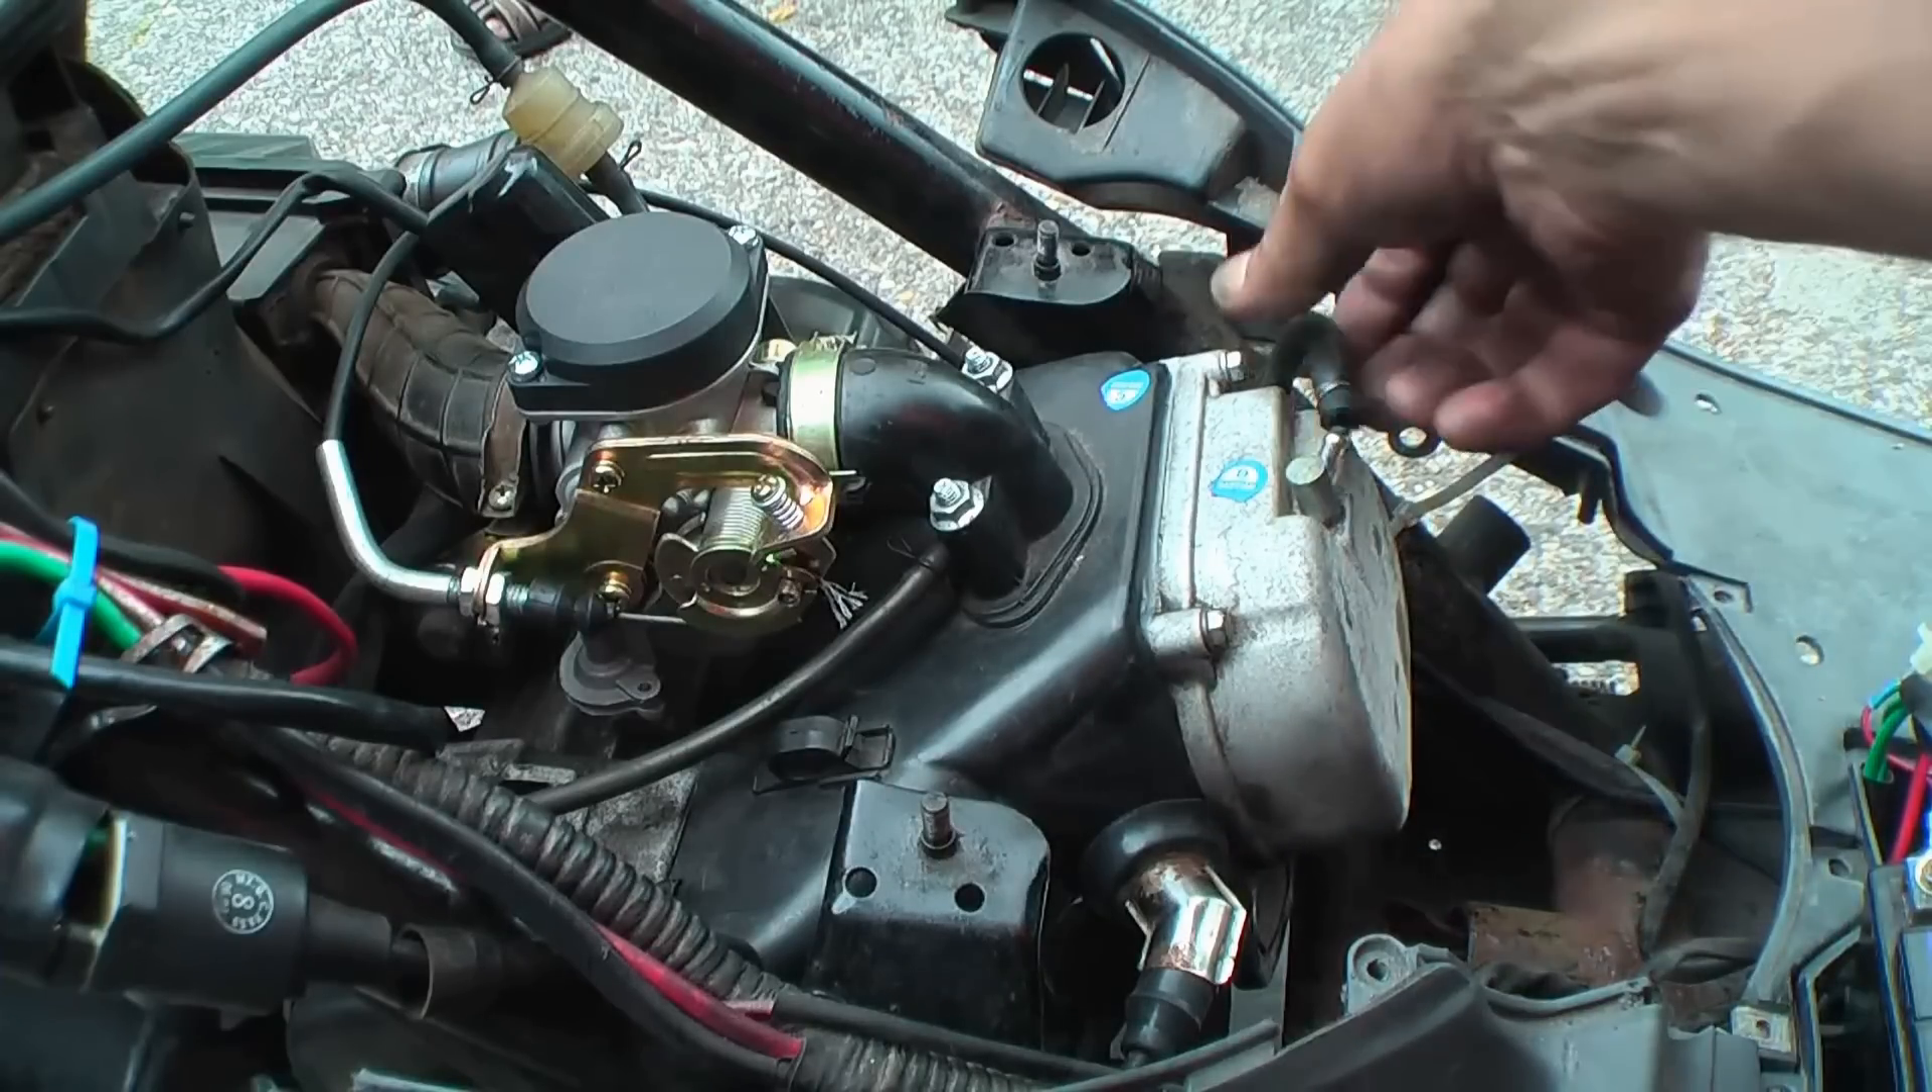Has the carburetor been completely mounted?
Yes.